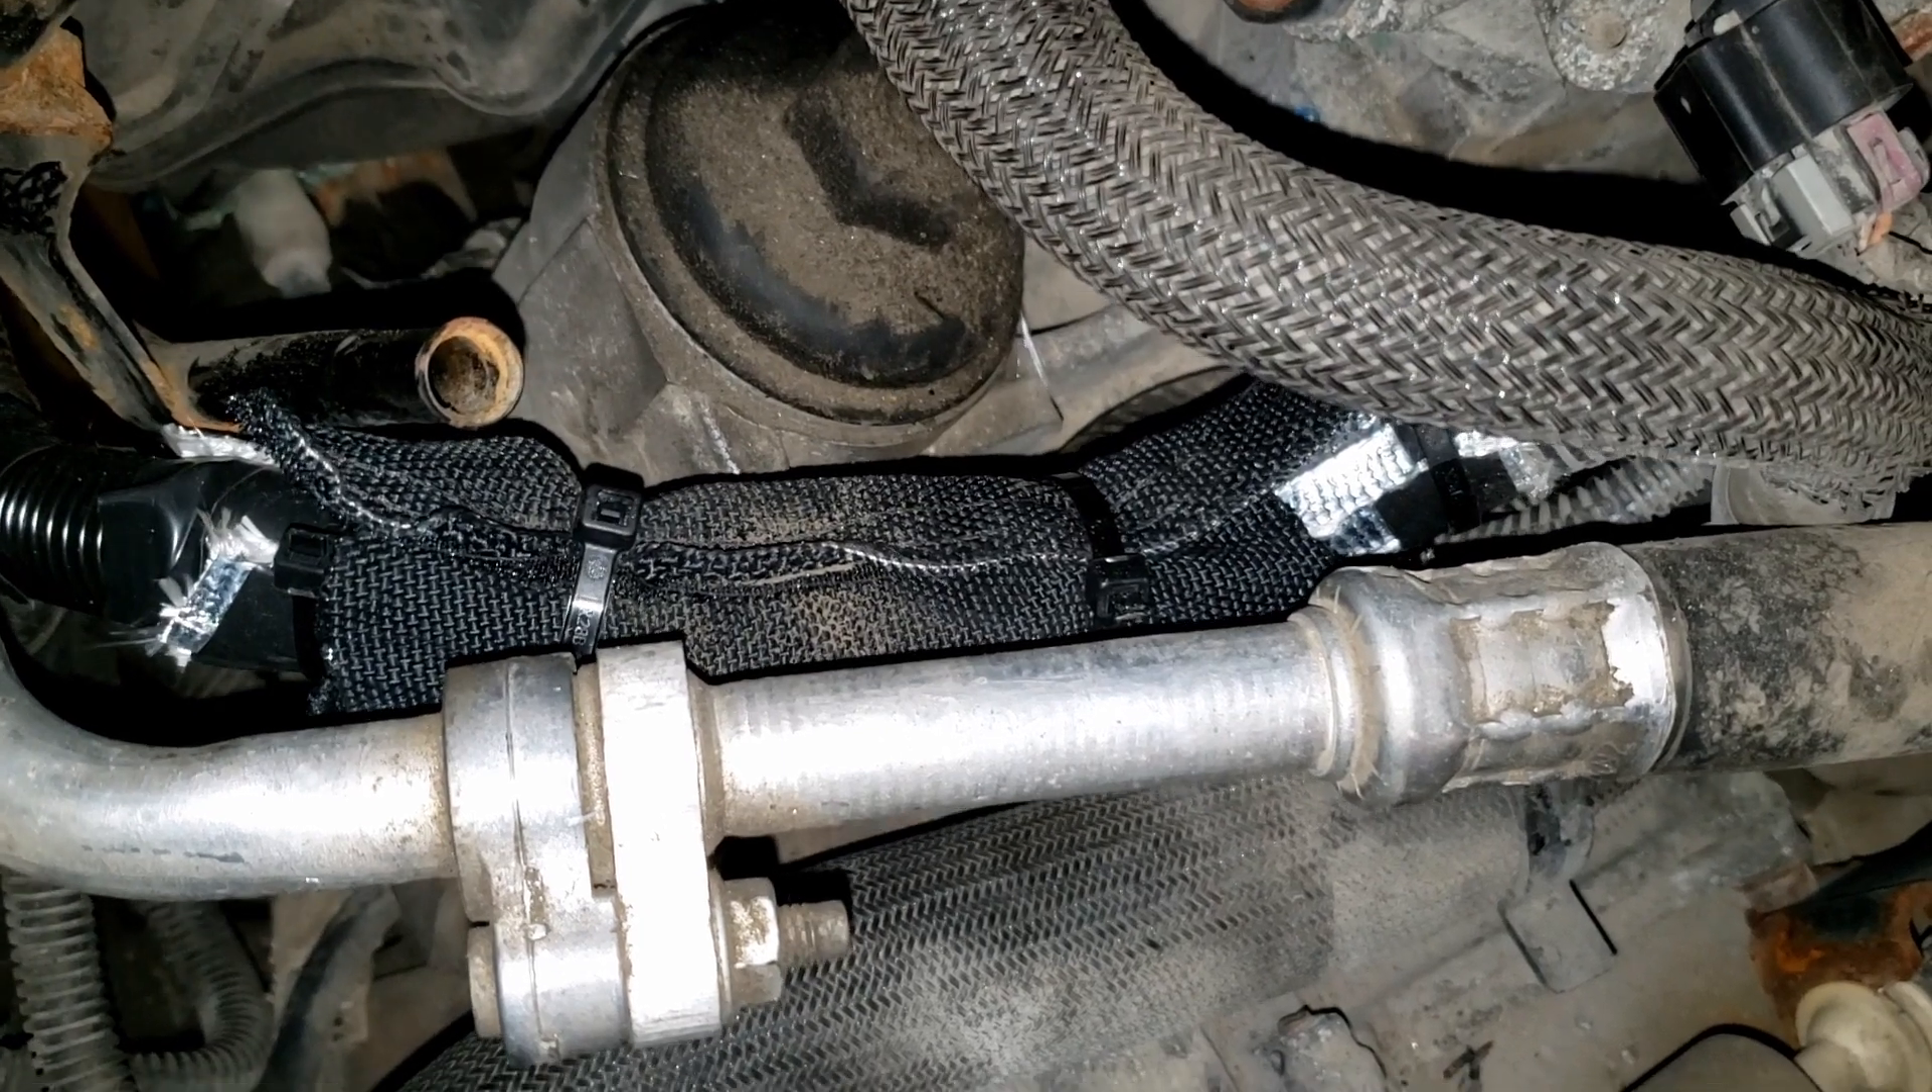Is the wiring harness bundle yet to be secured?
No.